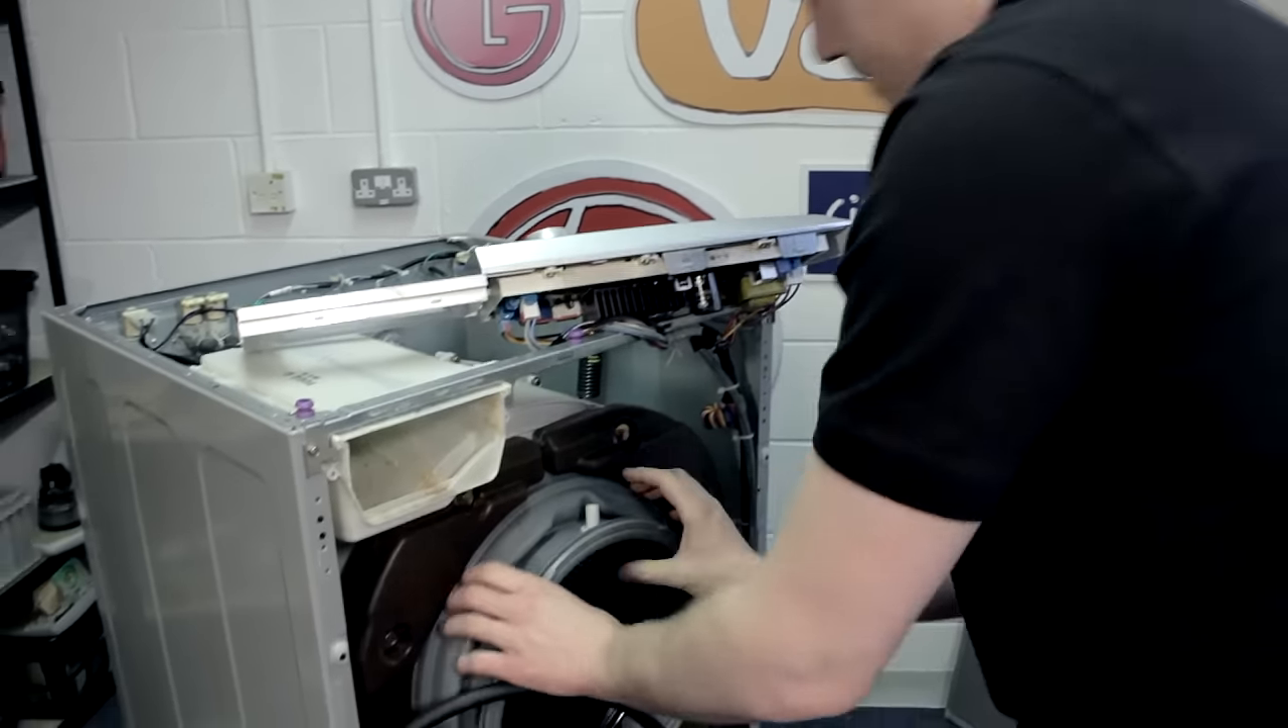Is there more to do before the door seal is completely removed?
Yes.